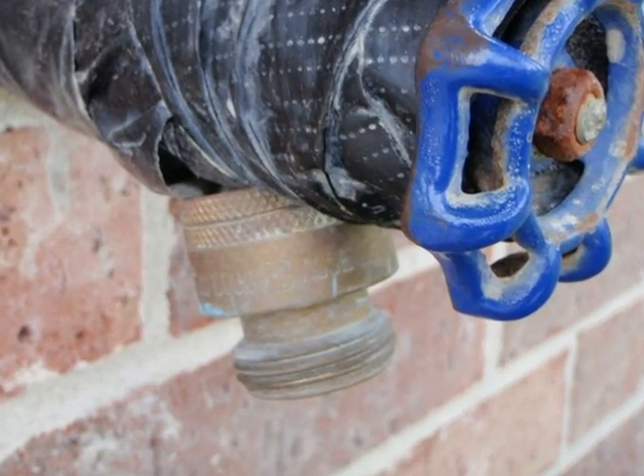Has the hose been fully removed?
Yes.